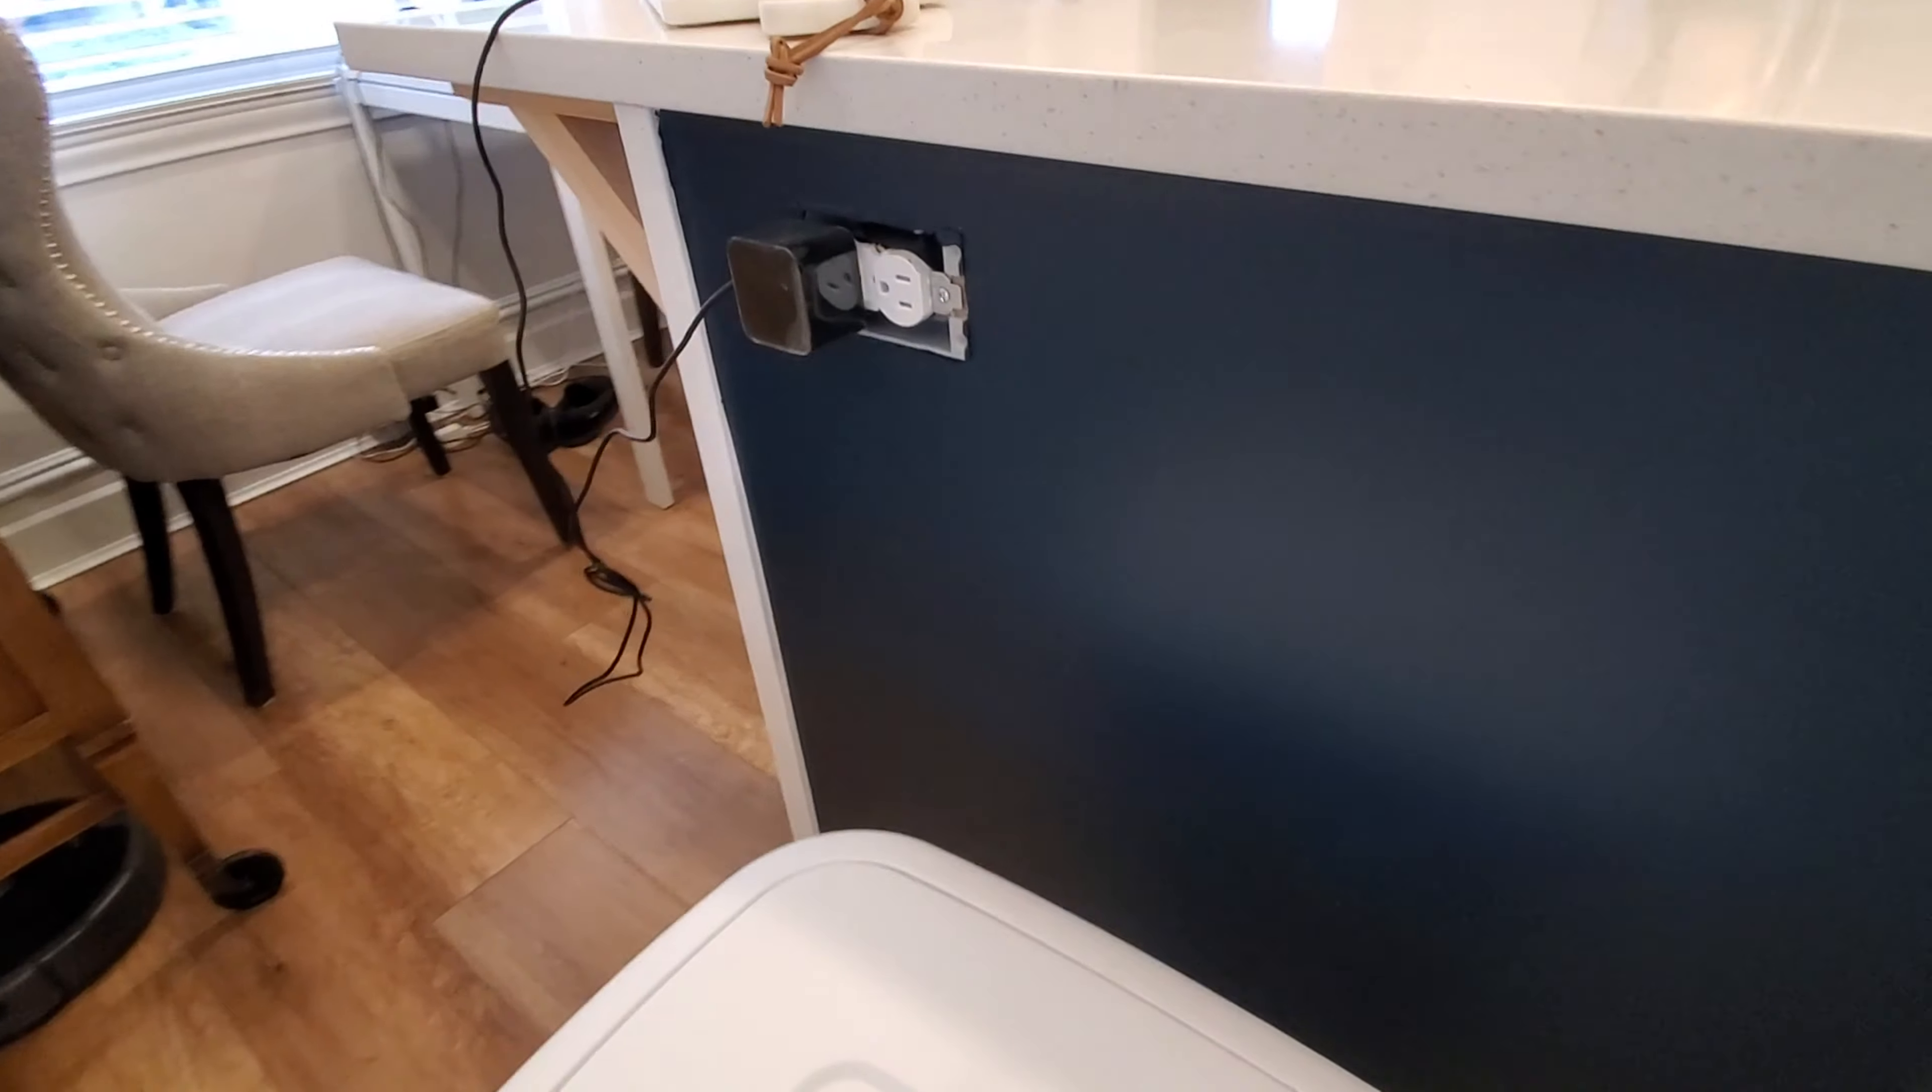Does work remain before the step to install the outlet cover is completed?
Yes.